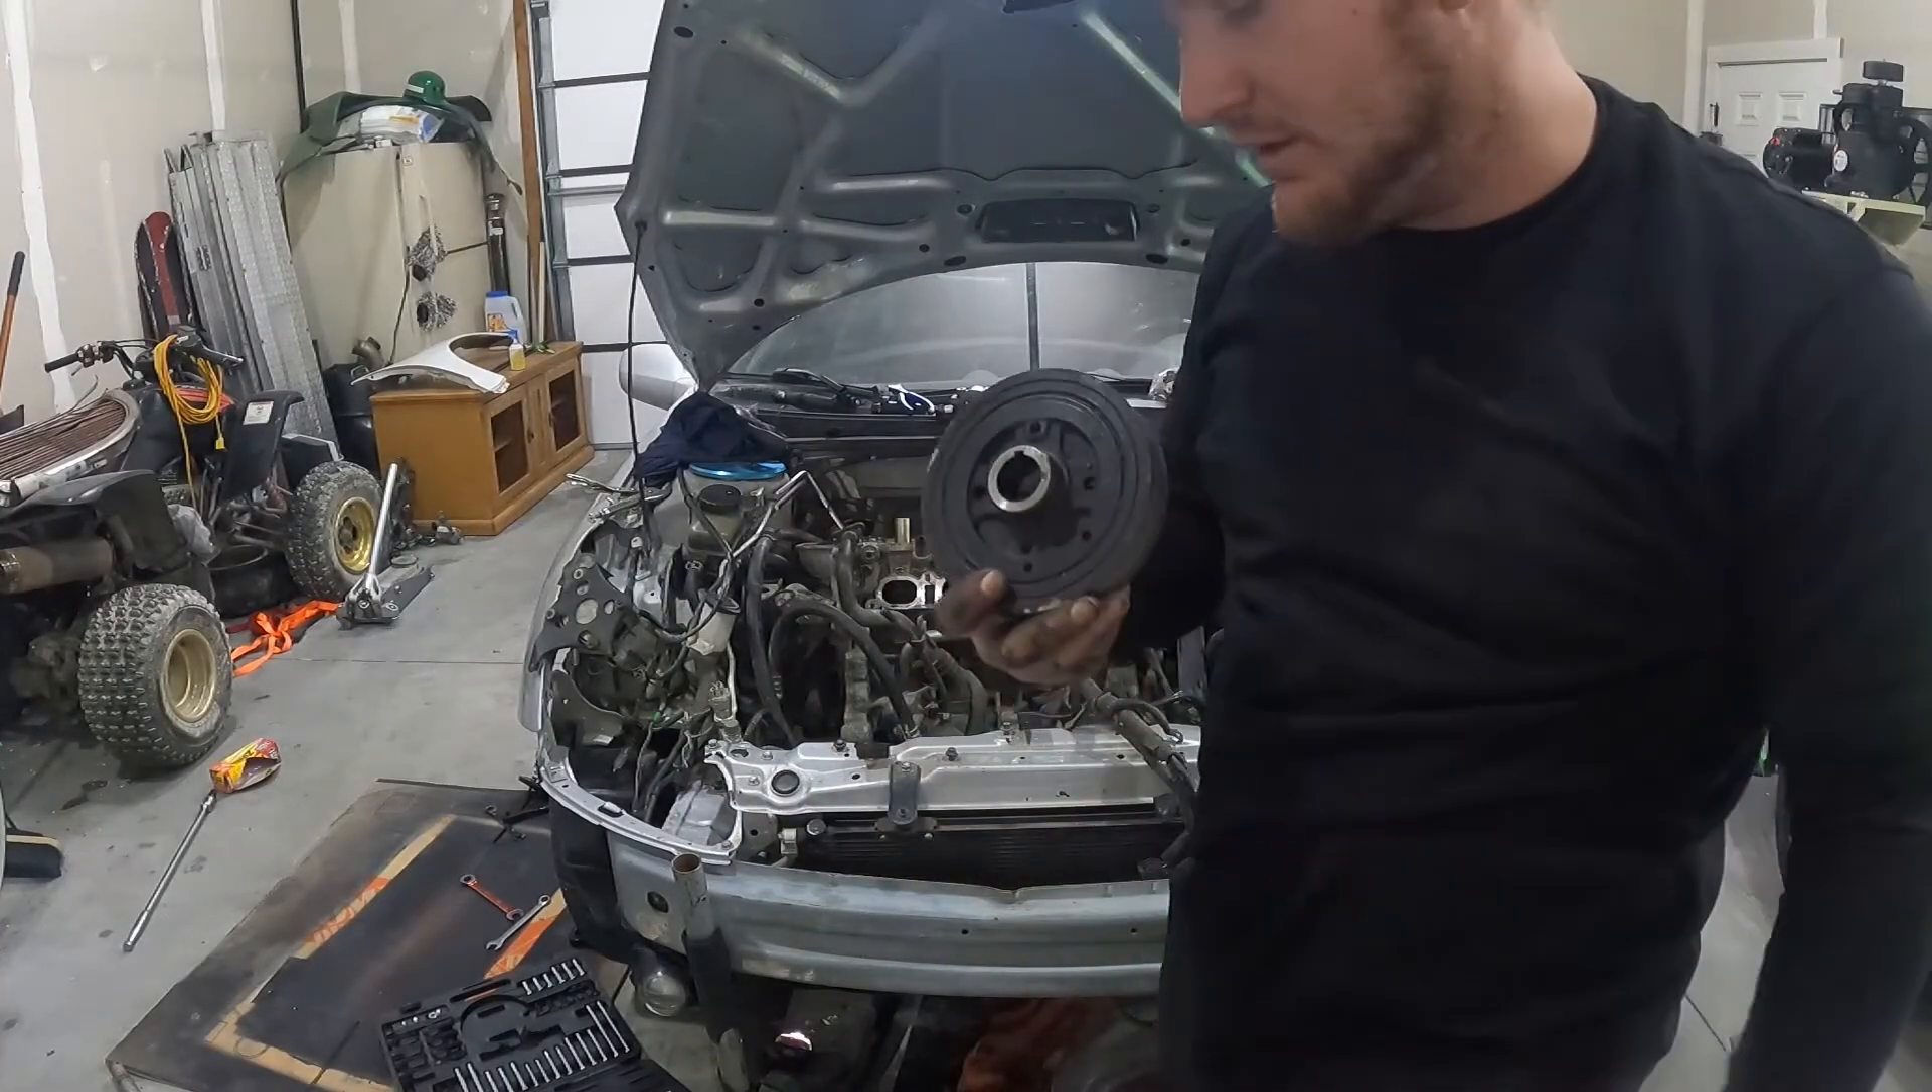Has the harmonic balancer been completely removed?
Yes.